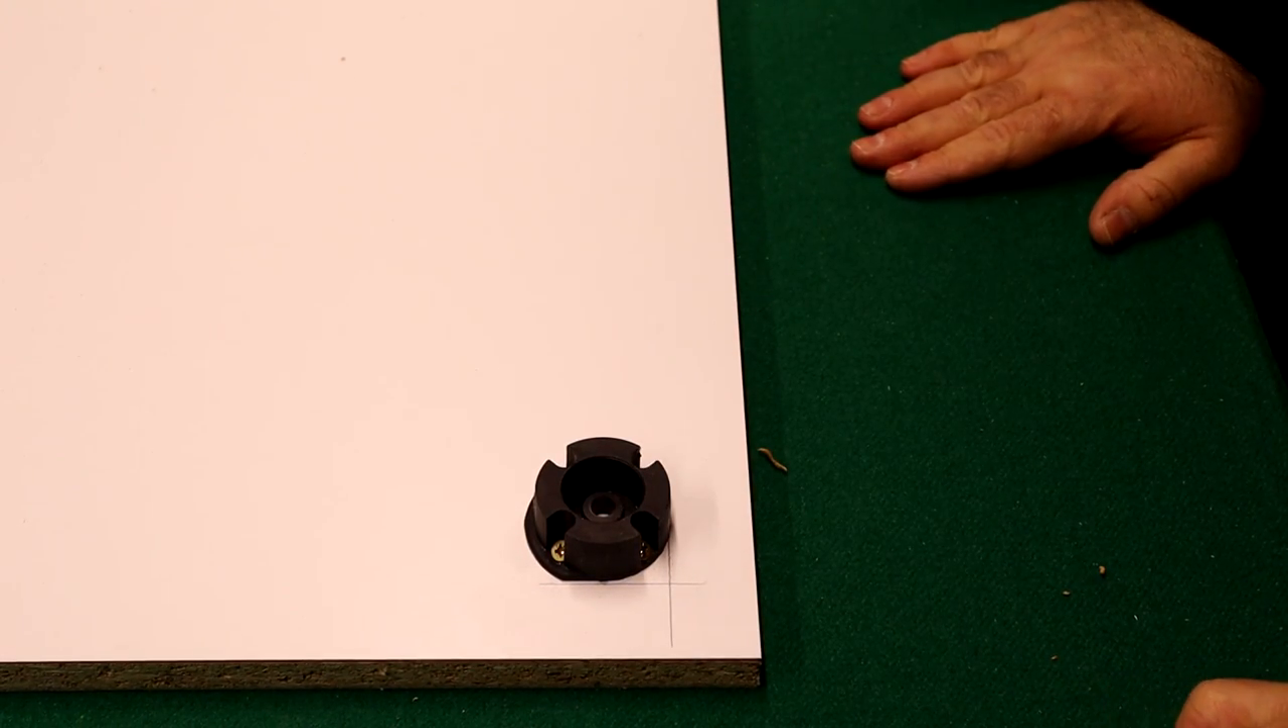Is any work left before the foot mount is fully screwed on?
No.